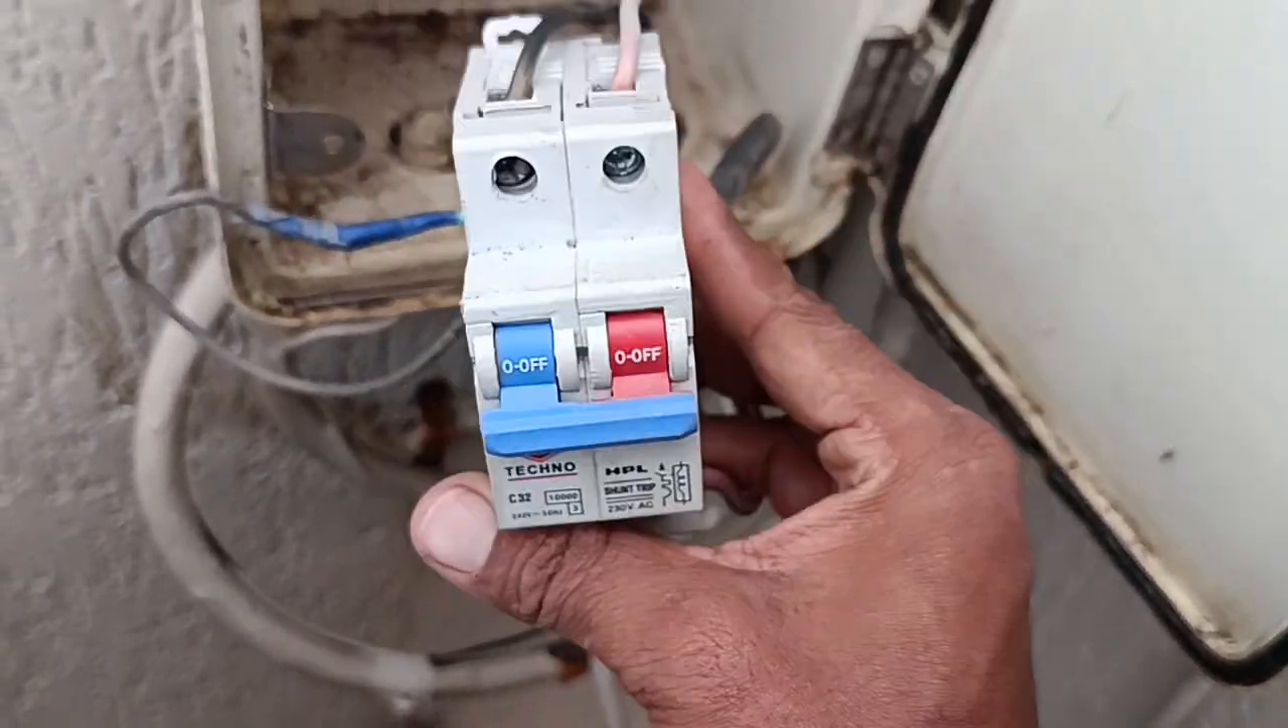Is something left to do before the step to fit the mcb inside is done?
Yes.